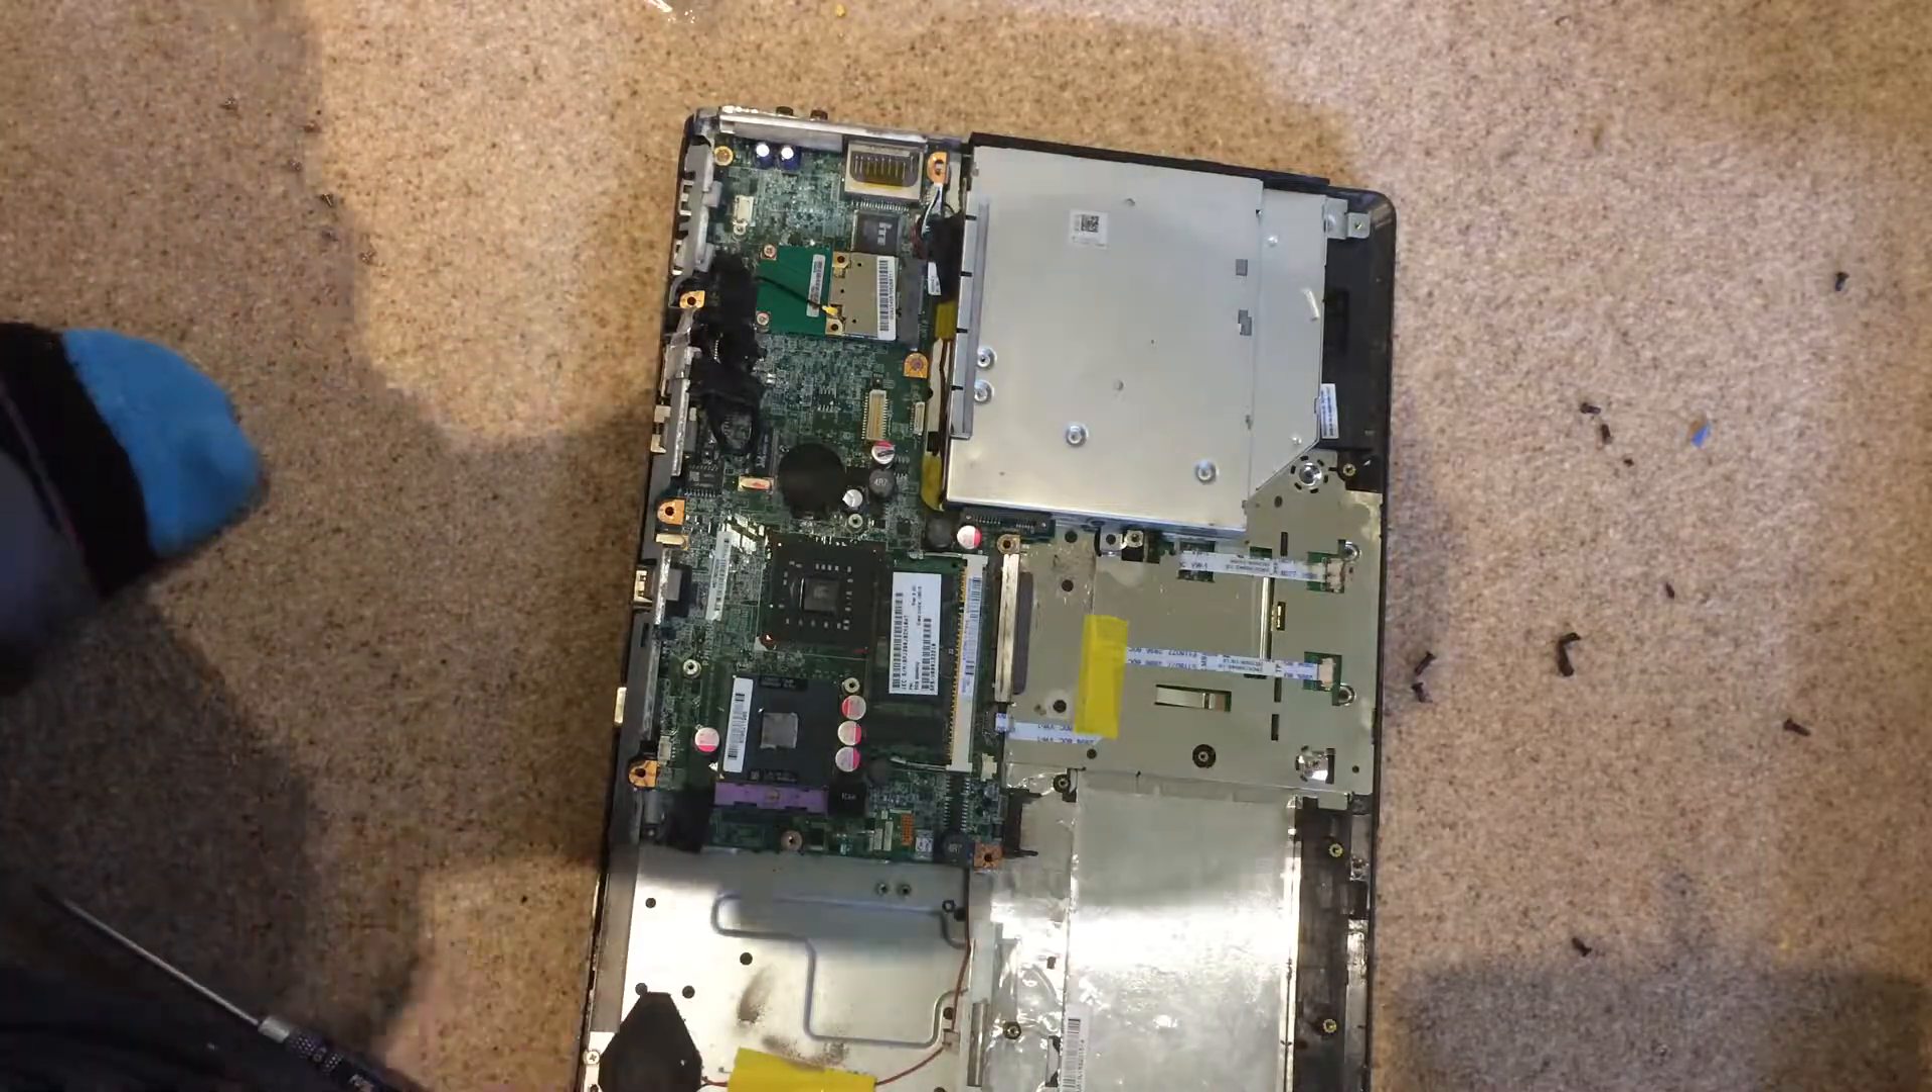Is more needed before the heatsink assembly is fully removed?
No.